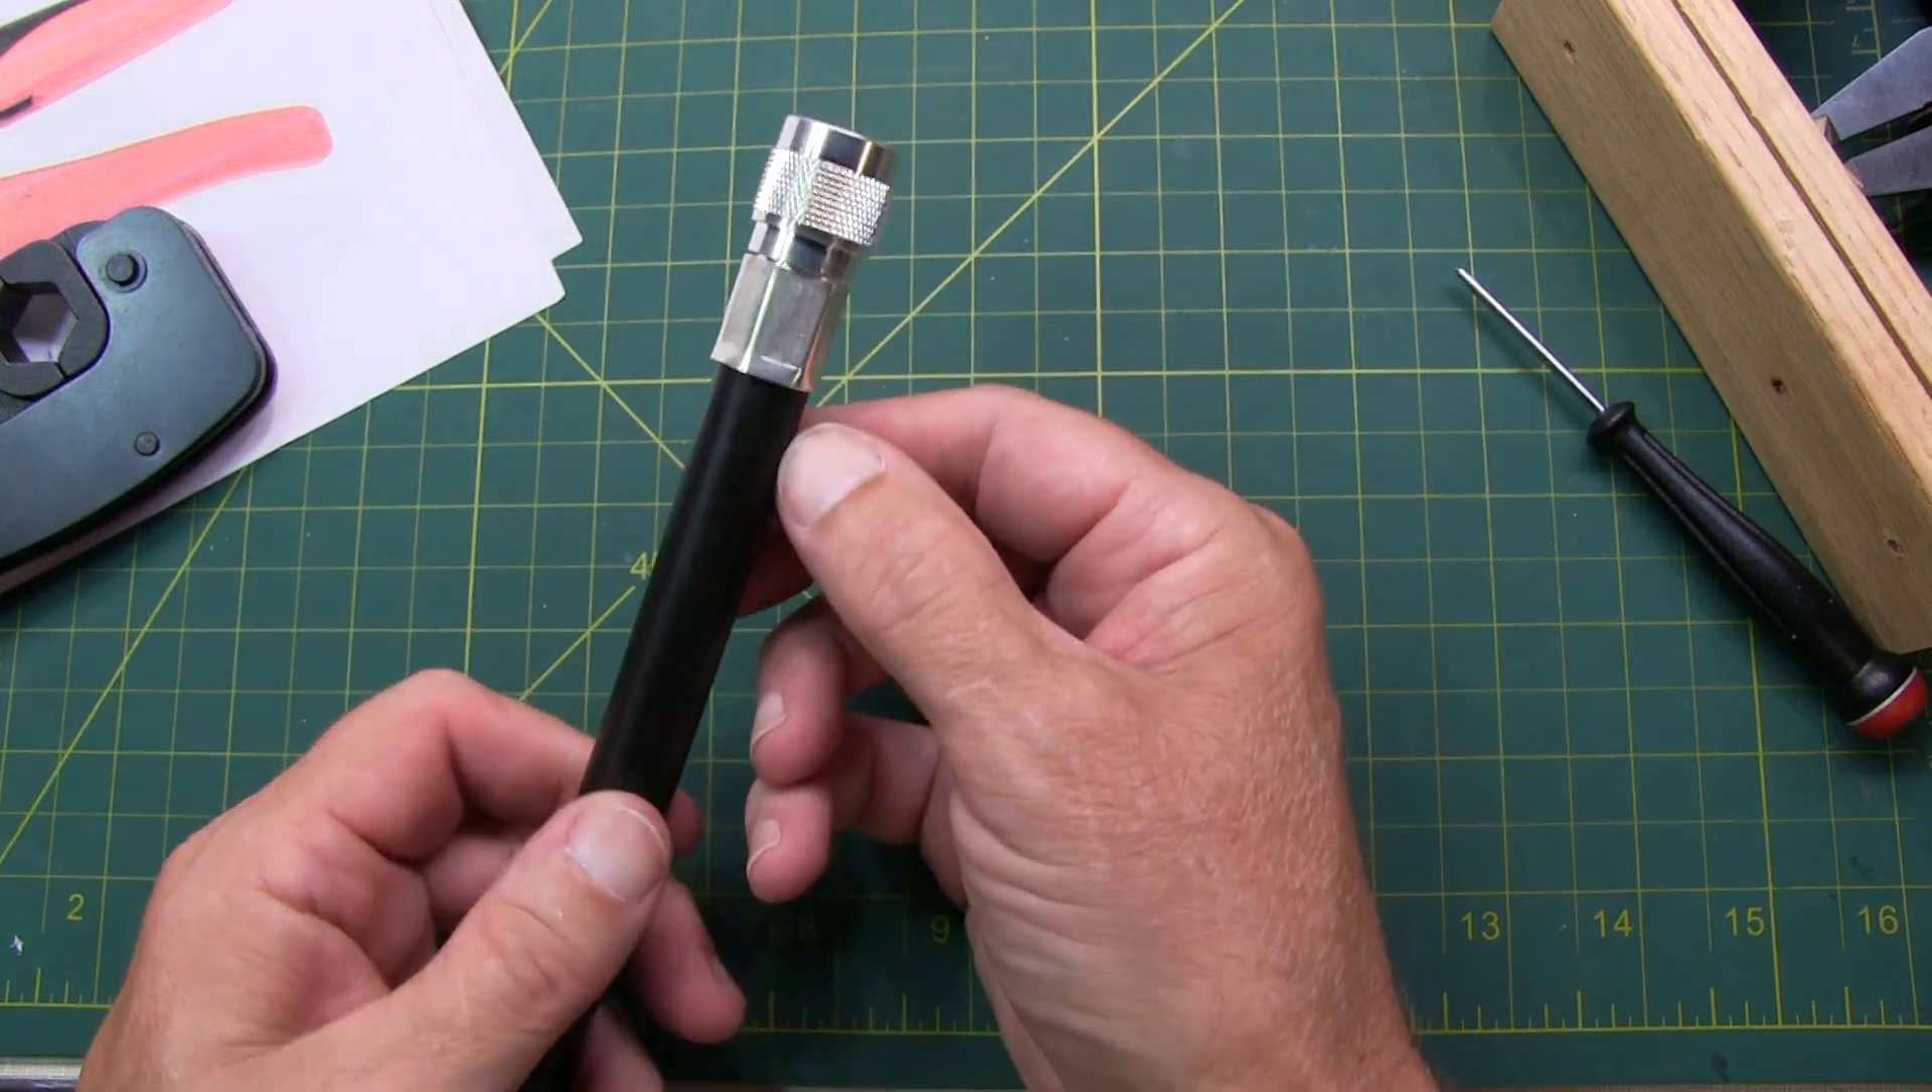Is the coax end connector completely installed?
Yes.